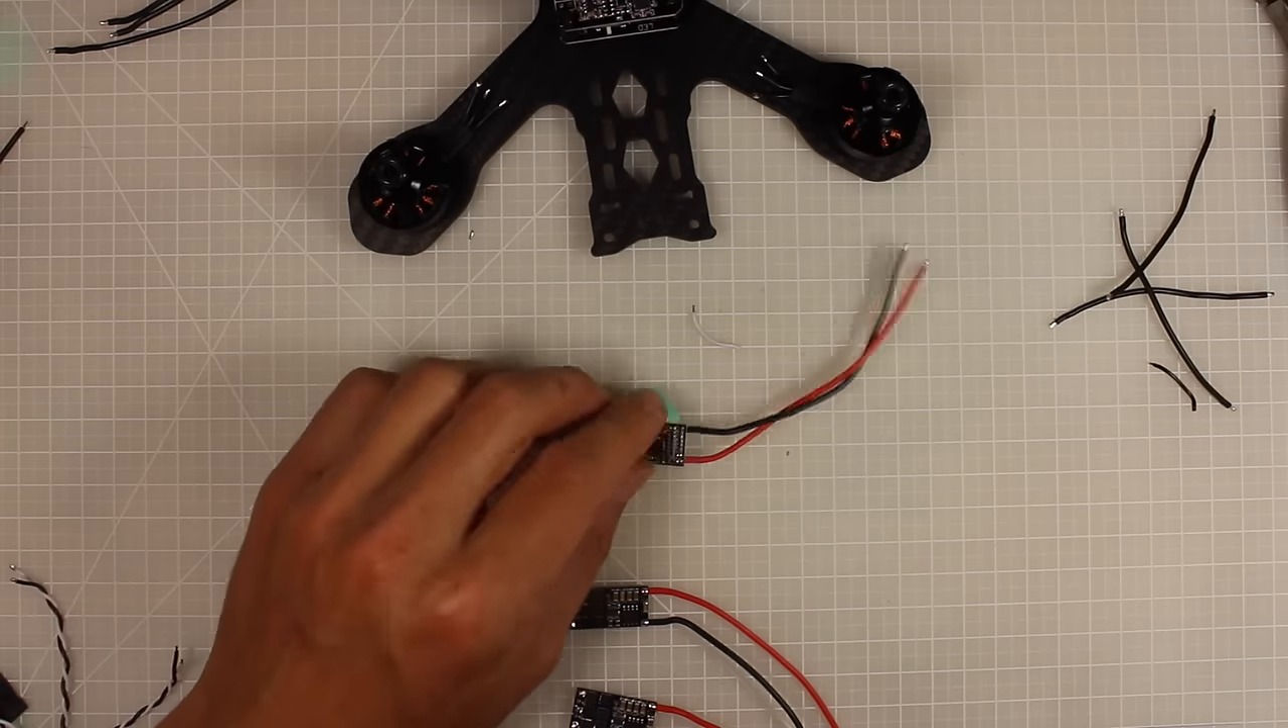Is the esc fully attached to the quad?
No.